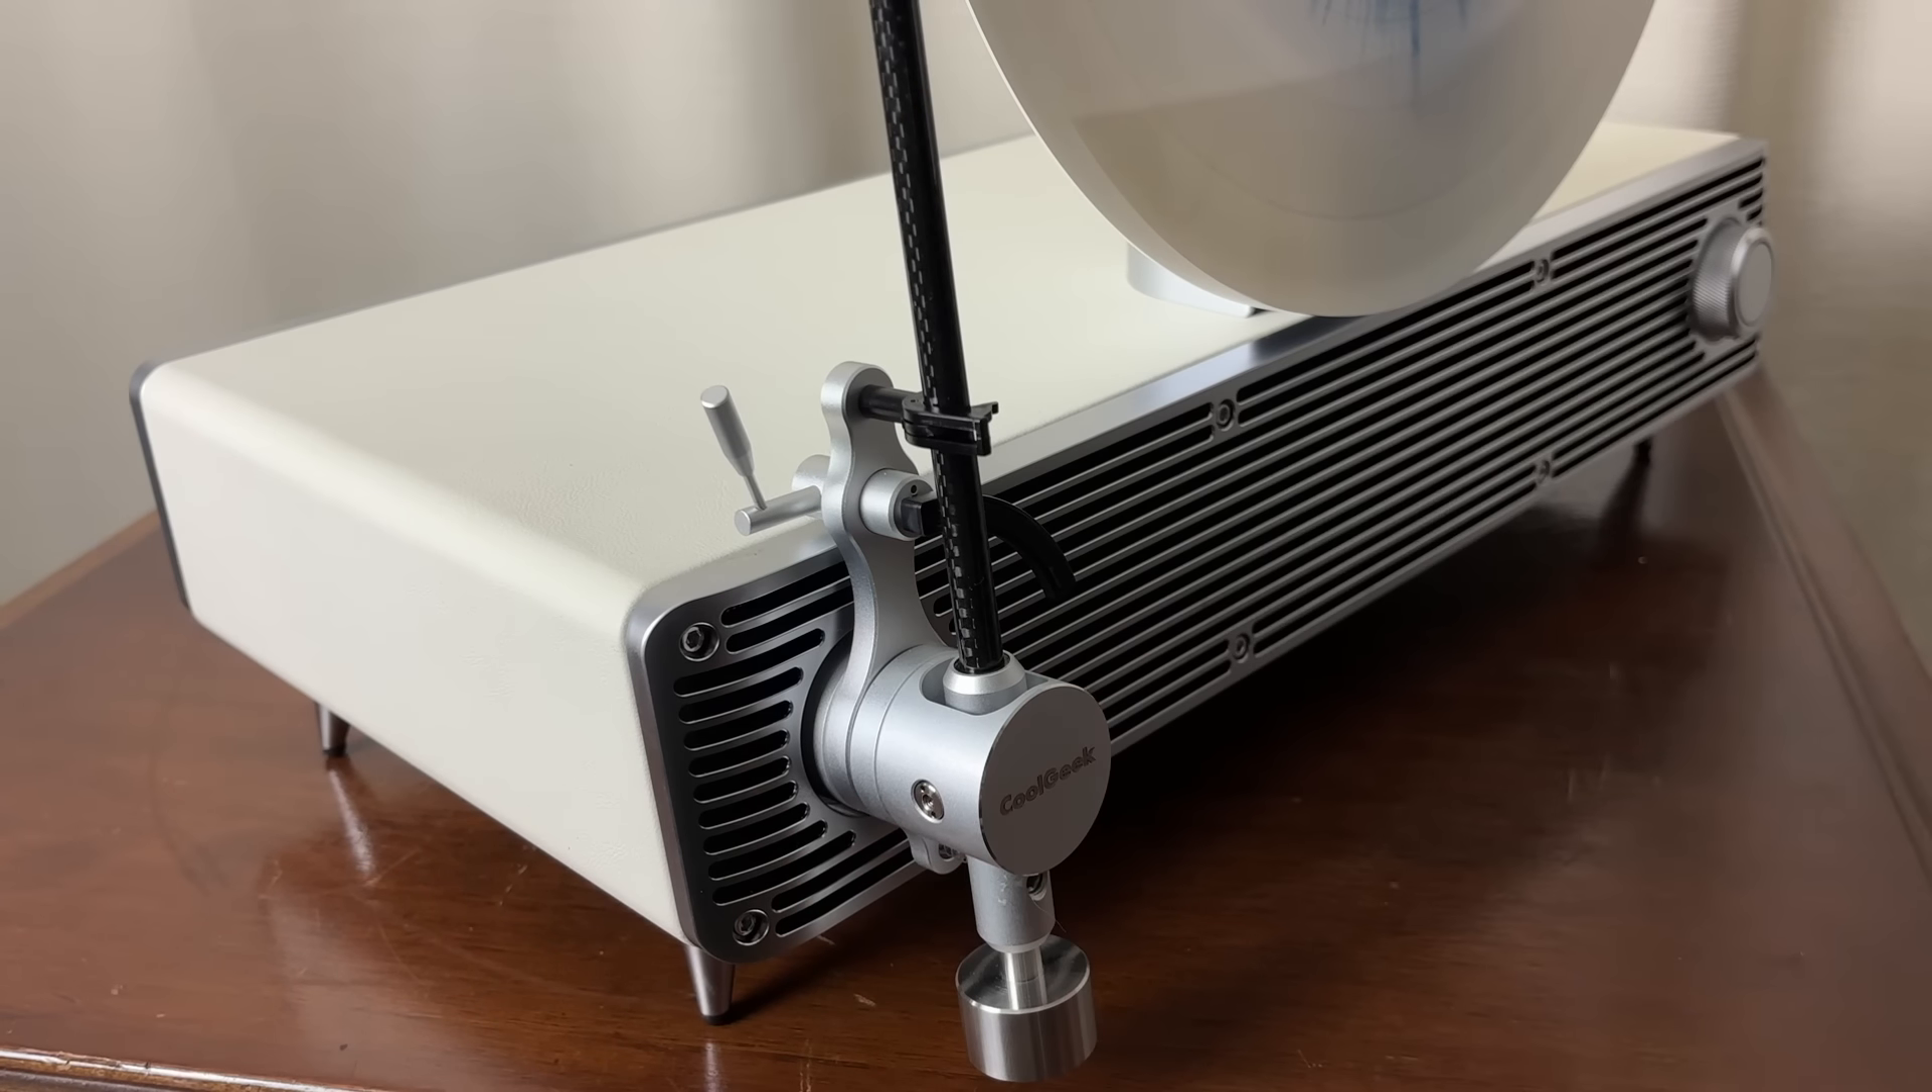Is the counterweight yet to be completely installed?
No.